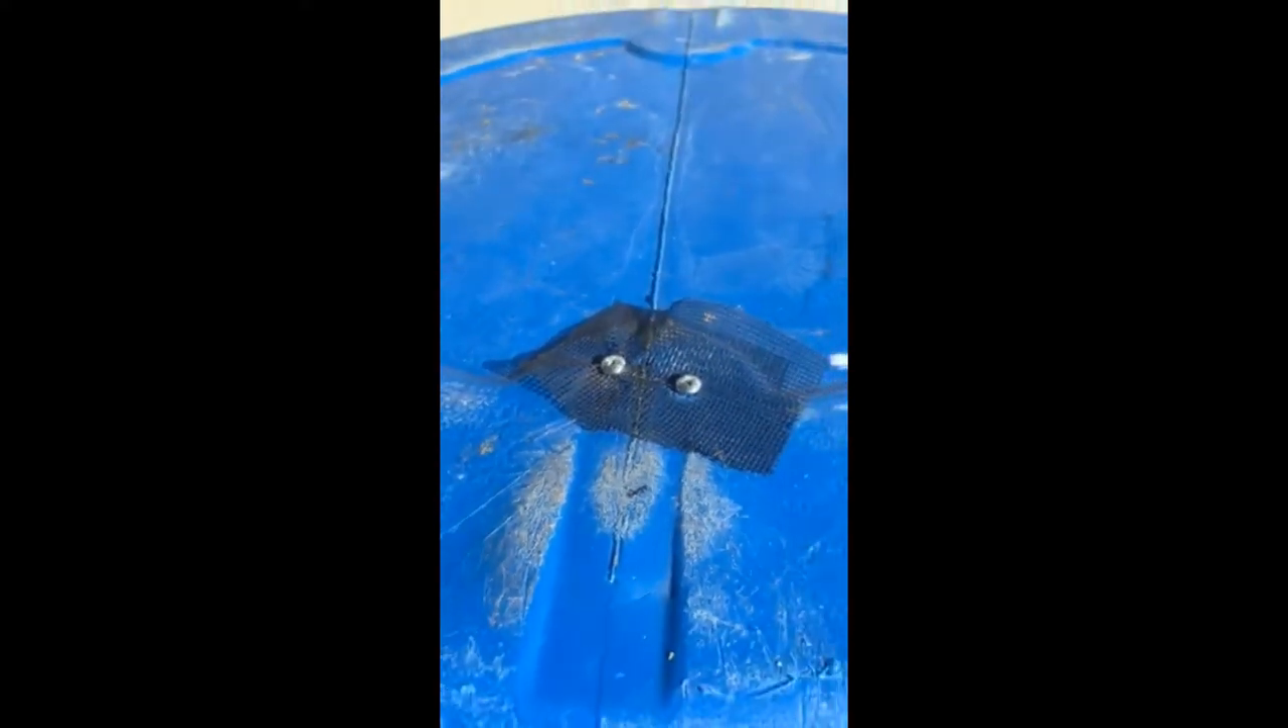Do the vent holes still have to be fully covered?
No.